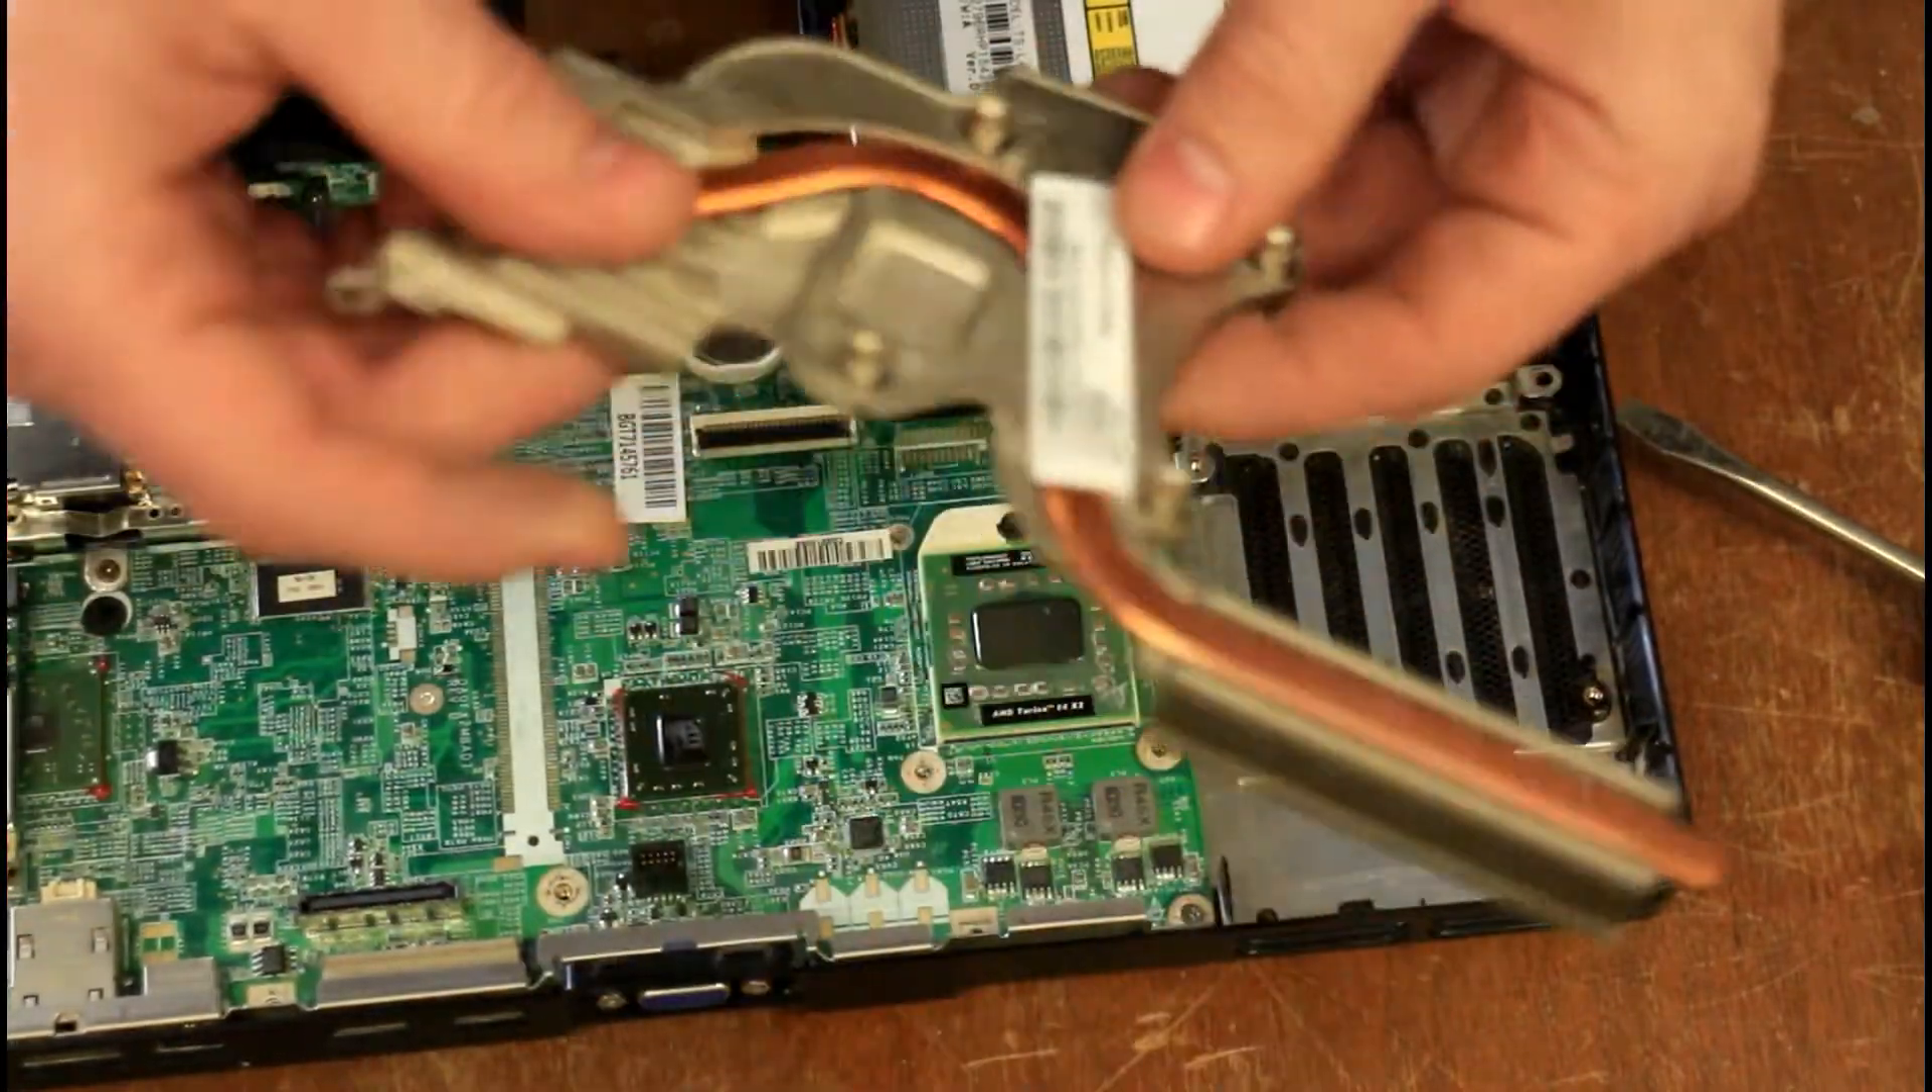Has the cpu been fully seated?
Yes.